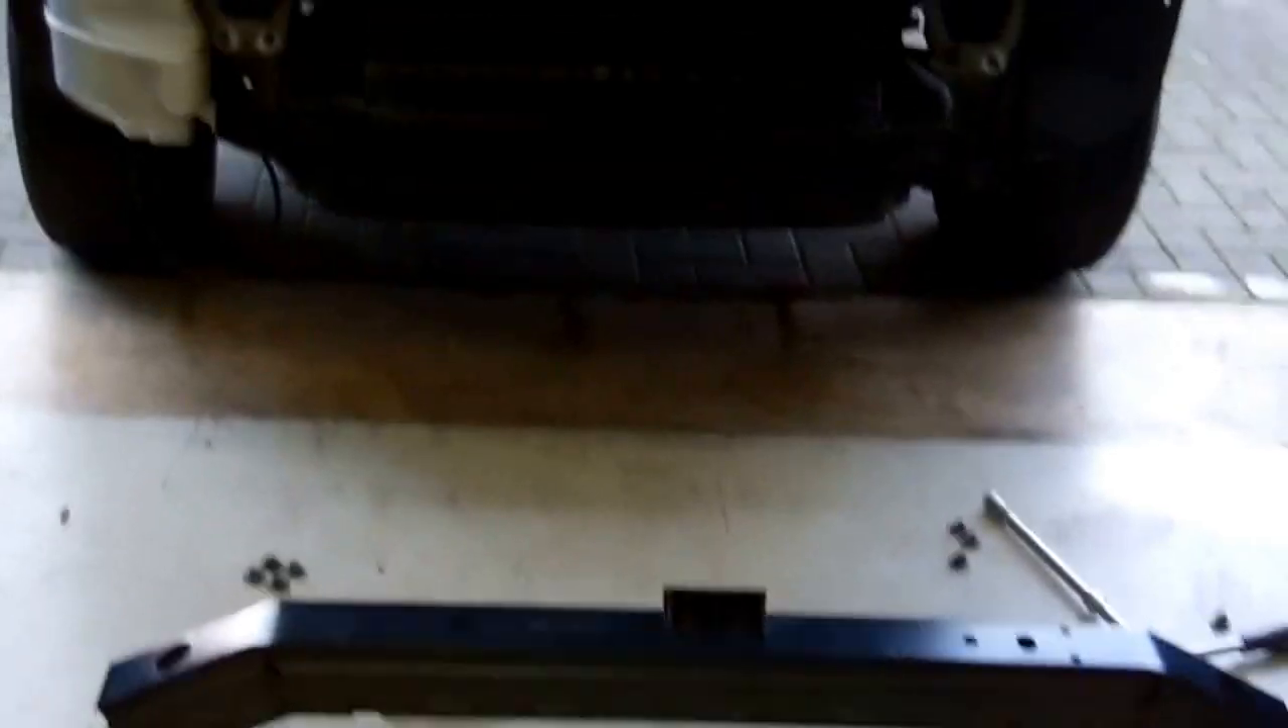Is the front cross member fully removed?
Yes.